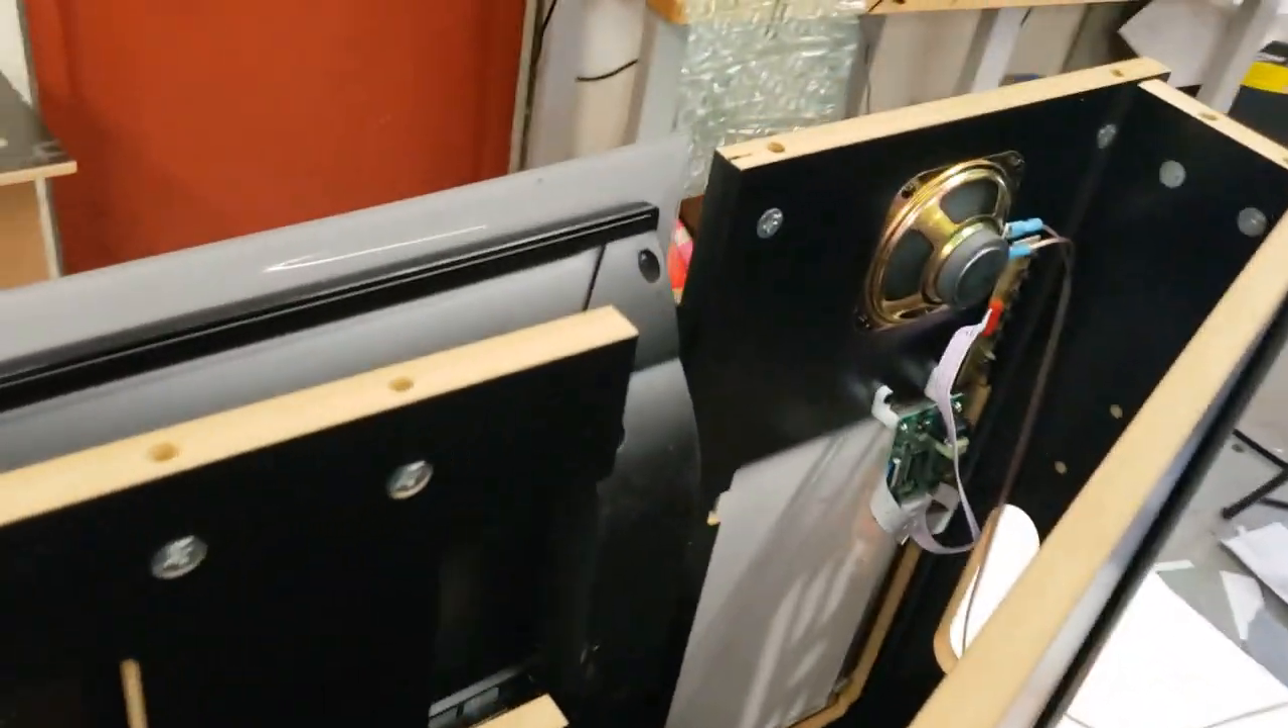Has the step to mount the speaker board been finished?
Yes.